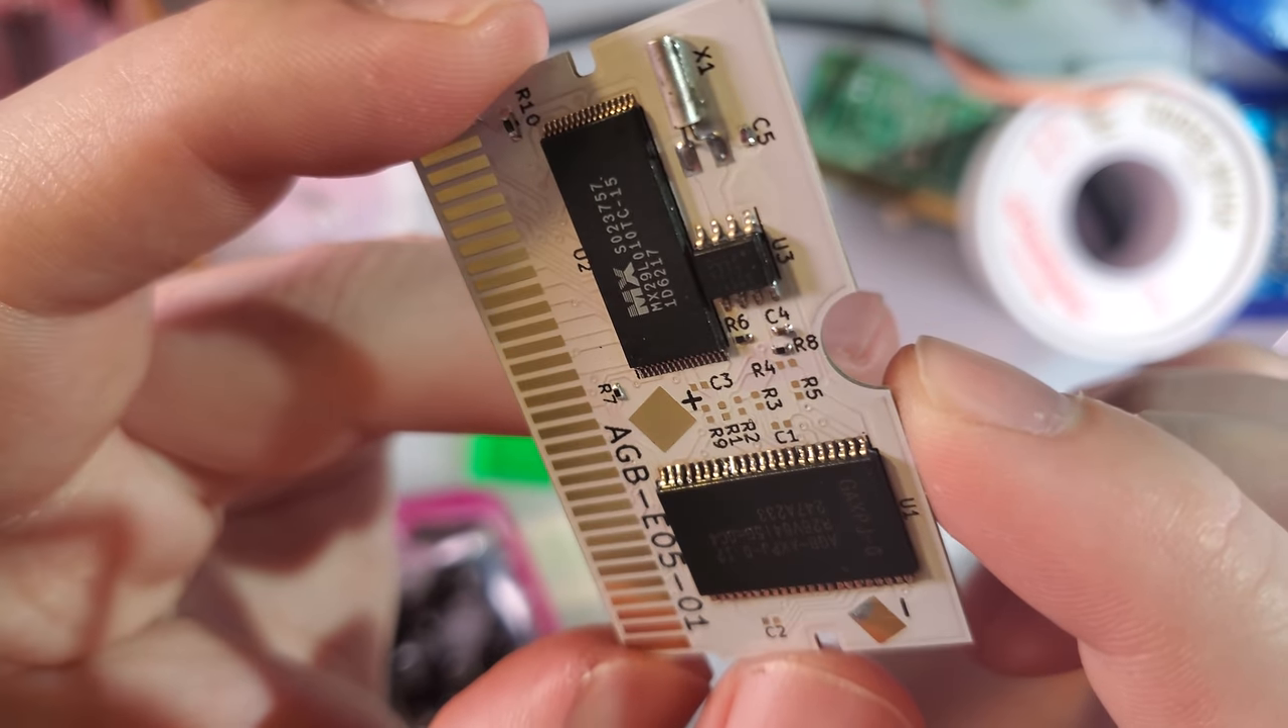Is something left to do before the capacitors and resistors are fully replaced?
Yes.